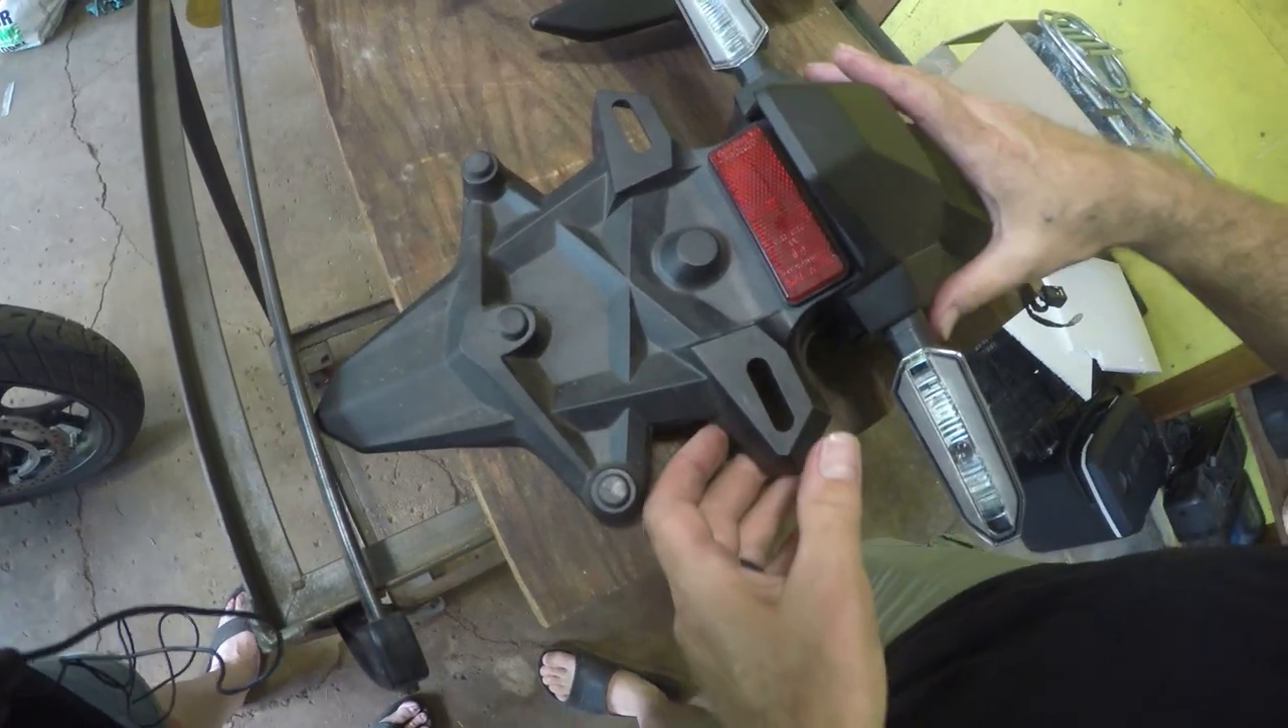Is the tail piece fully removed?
Yes.